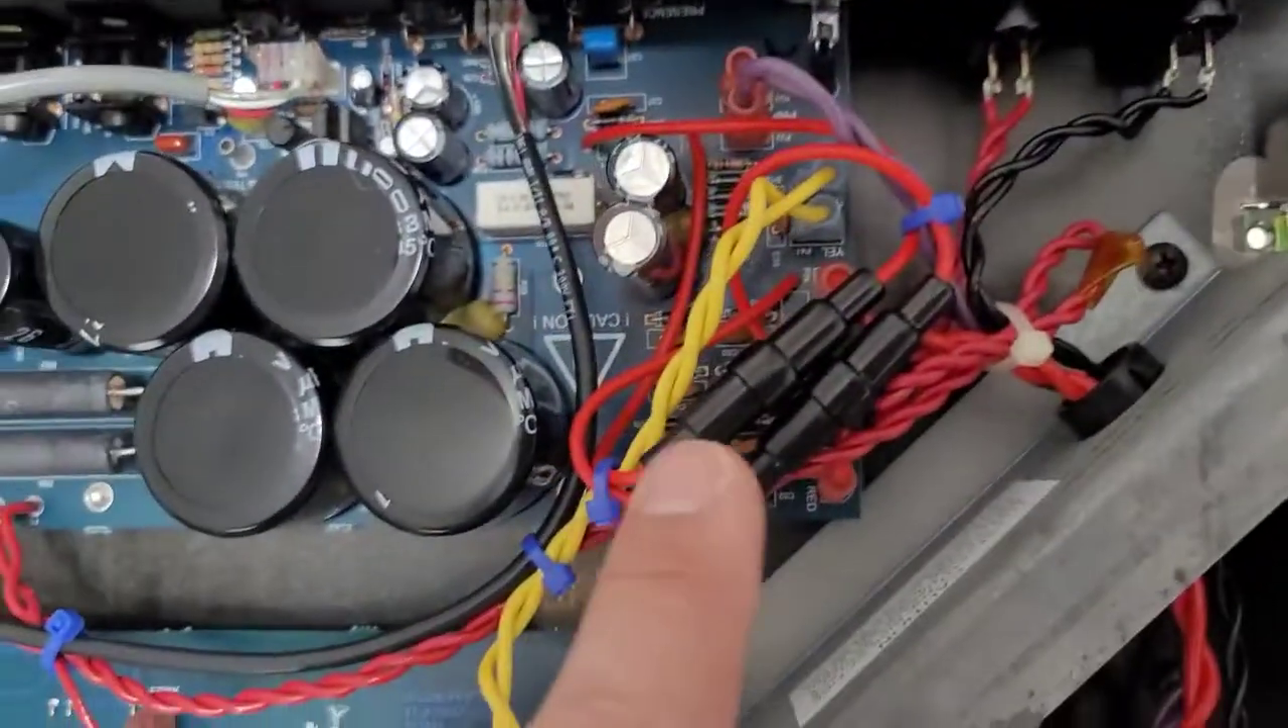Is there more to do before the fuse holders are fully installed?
No.